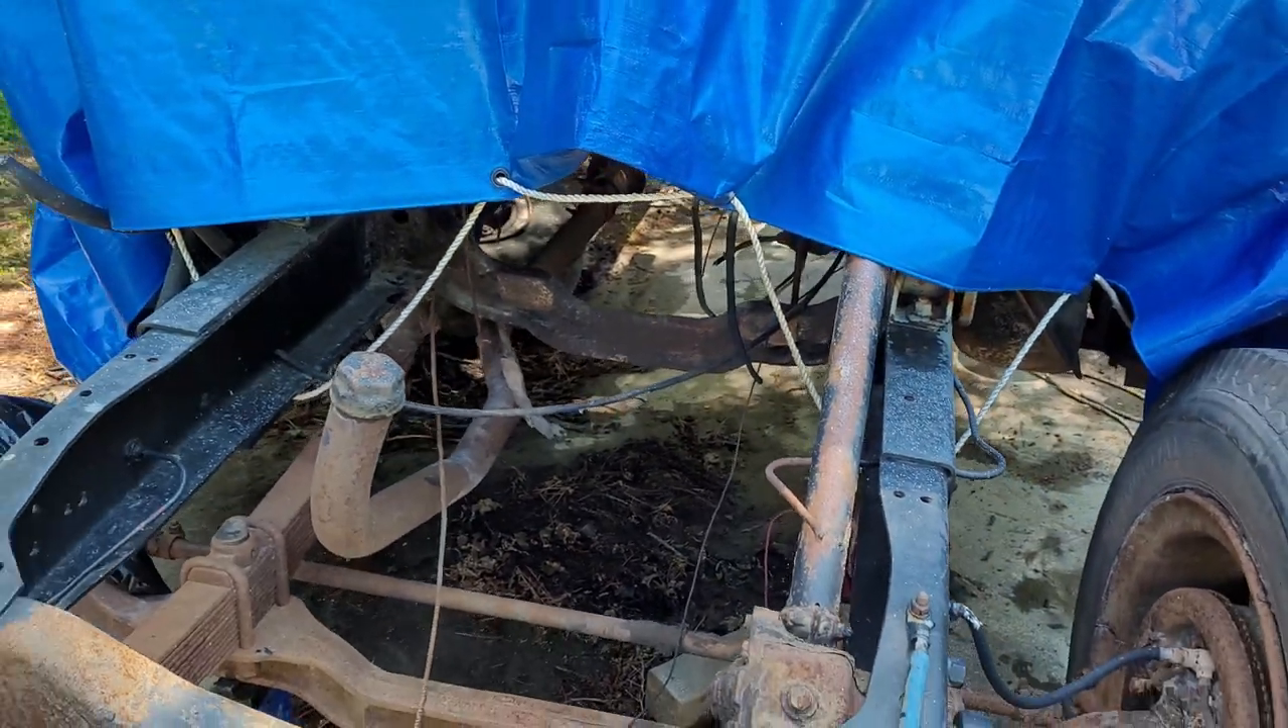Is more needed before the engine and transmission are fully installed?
Yes.